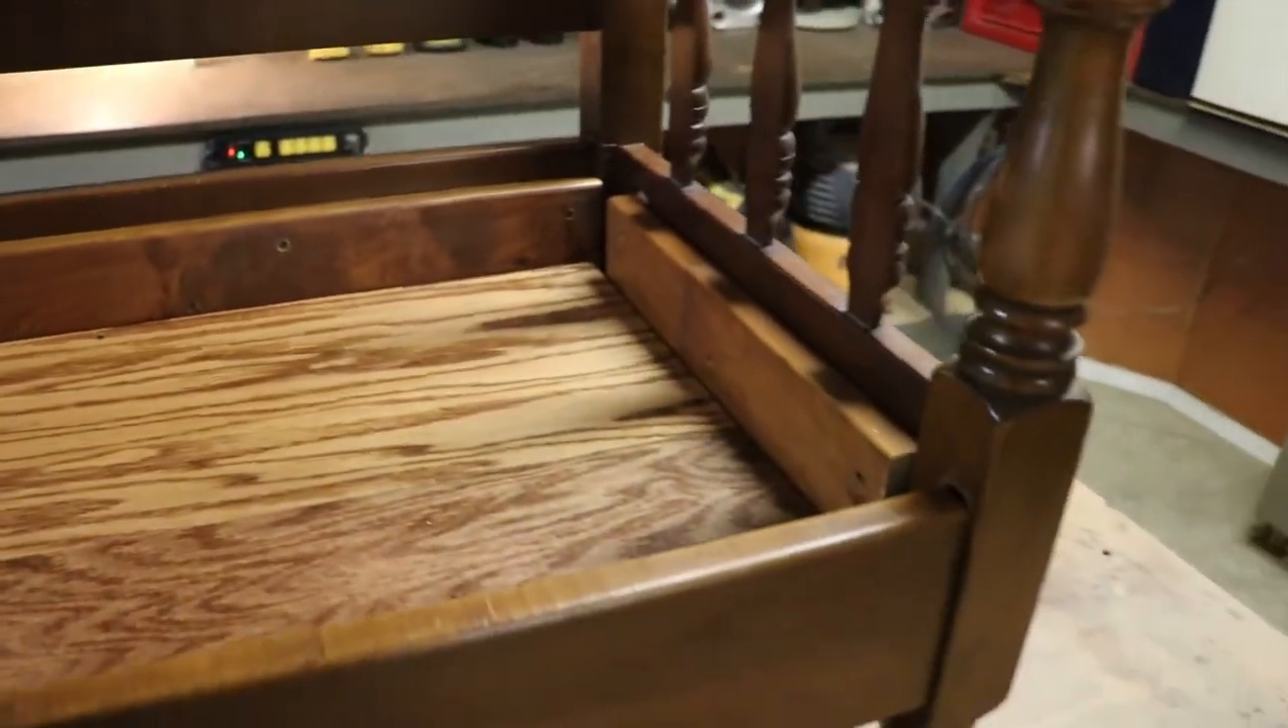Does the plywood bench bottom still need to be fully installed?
No.